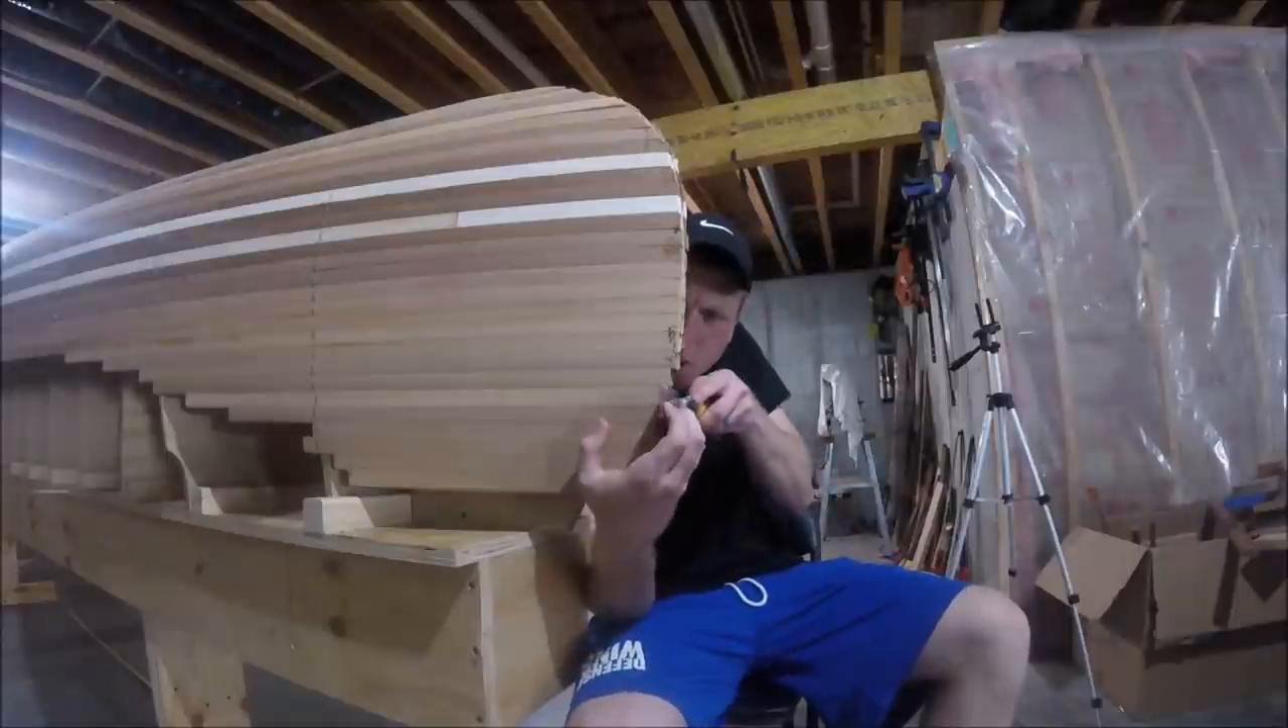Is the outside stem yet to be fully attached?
Yes.